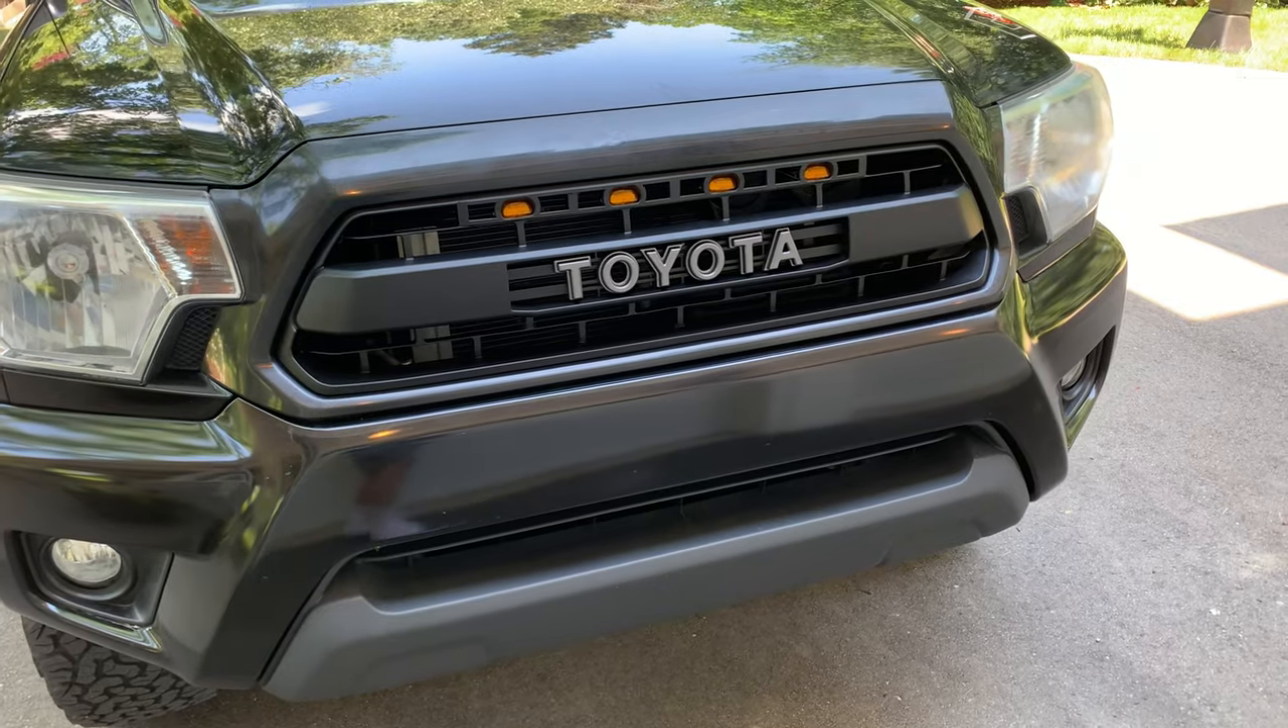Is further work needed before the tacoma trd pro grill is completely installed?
No.